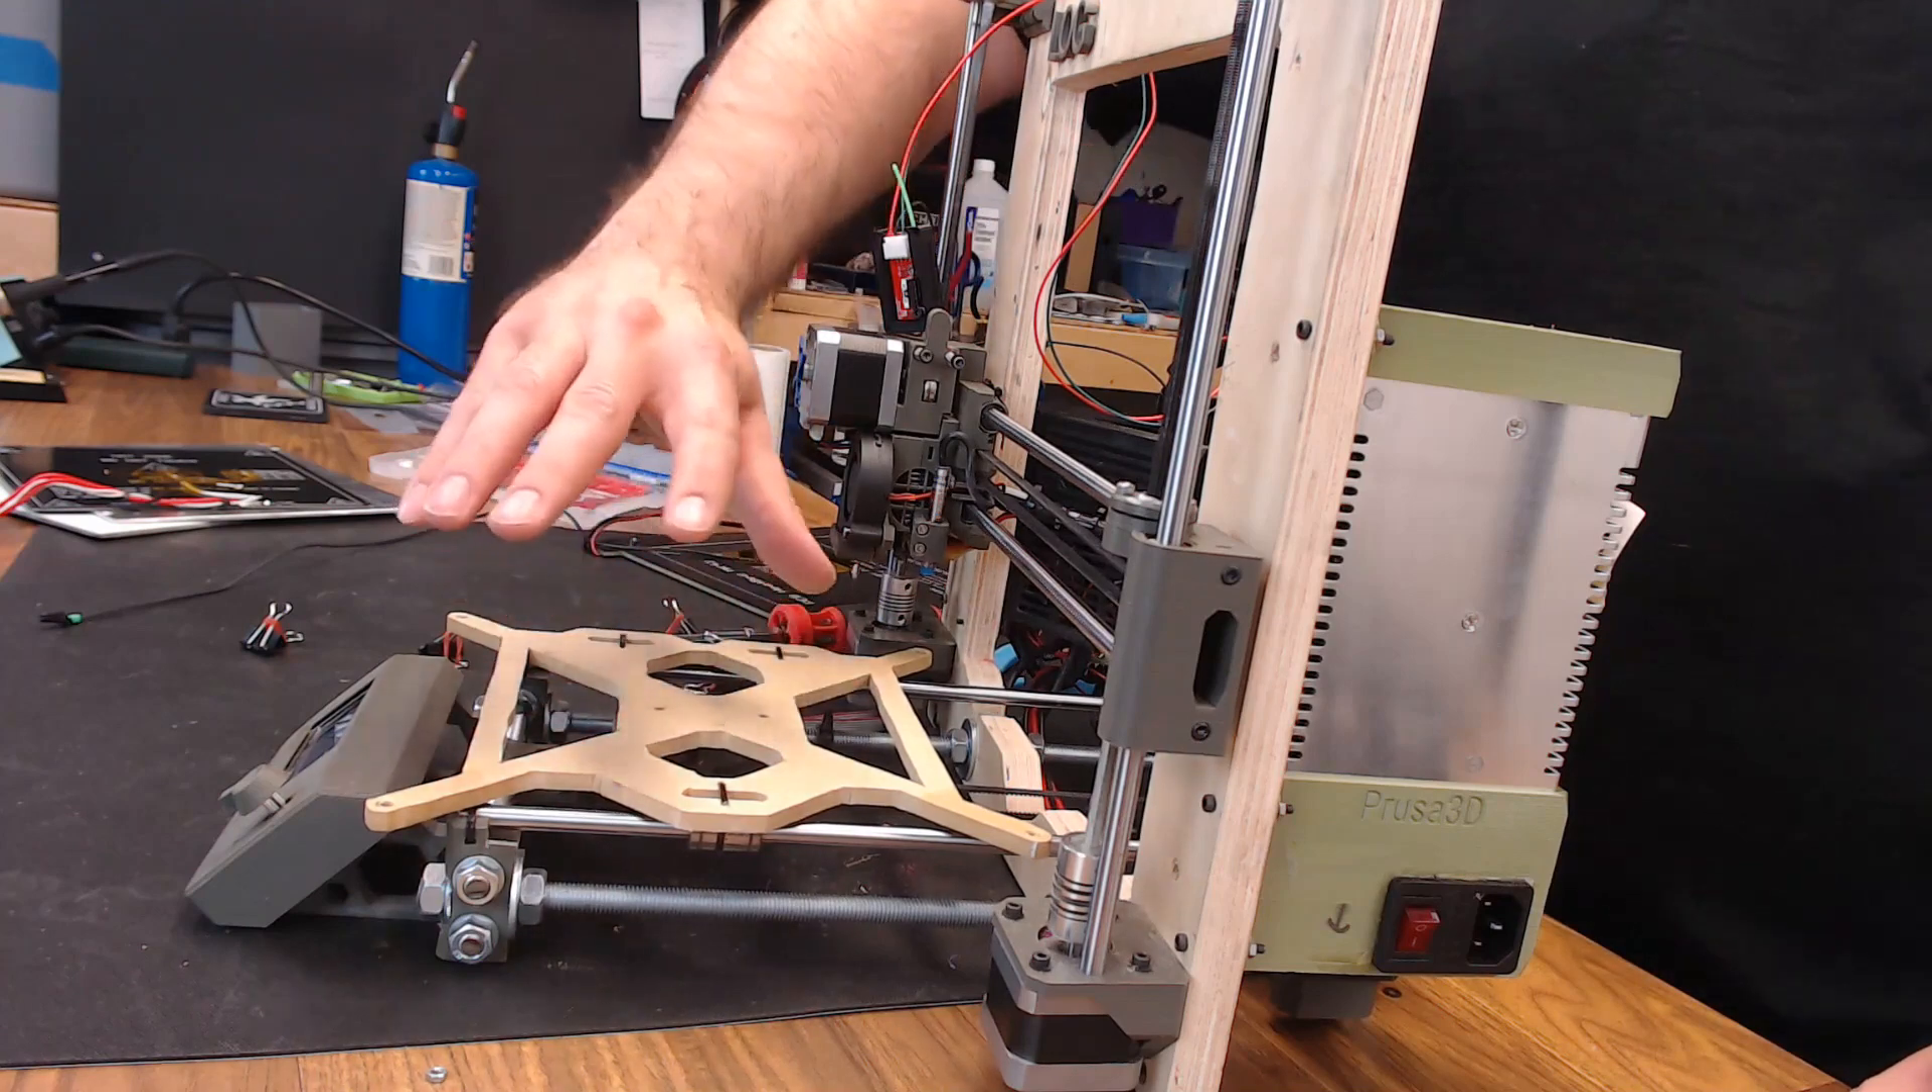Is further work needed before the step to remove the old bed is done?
No.